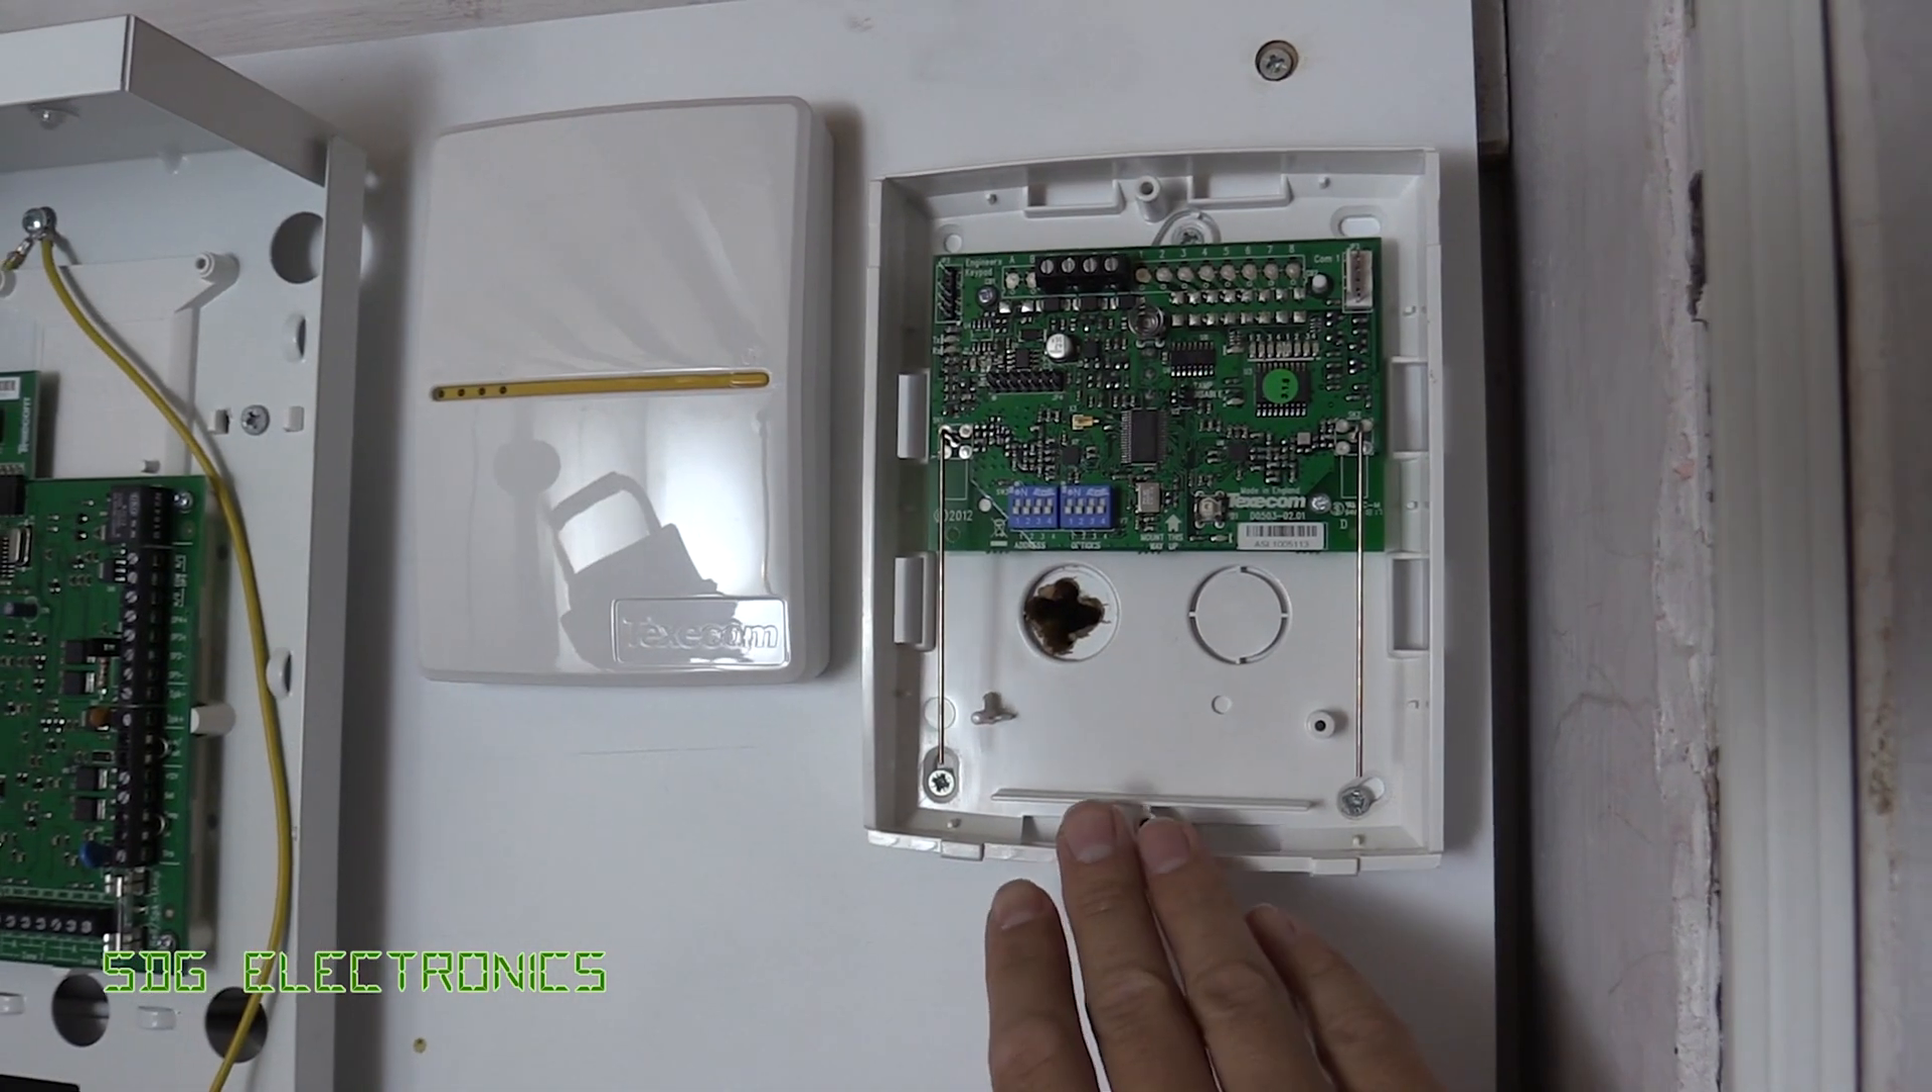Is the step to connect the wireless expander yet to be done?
Yes.